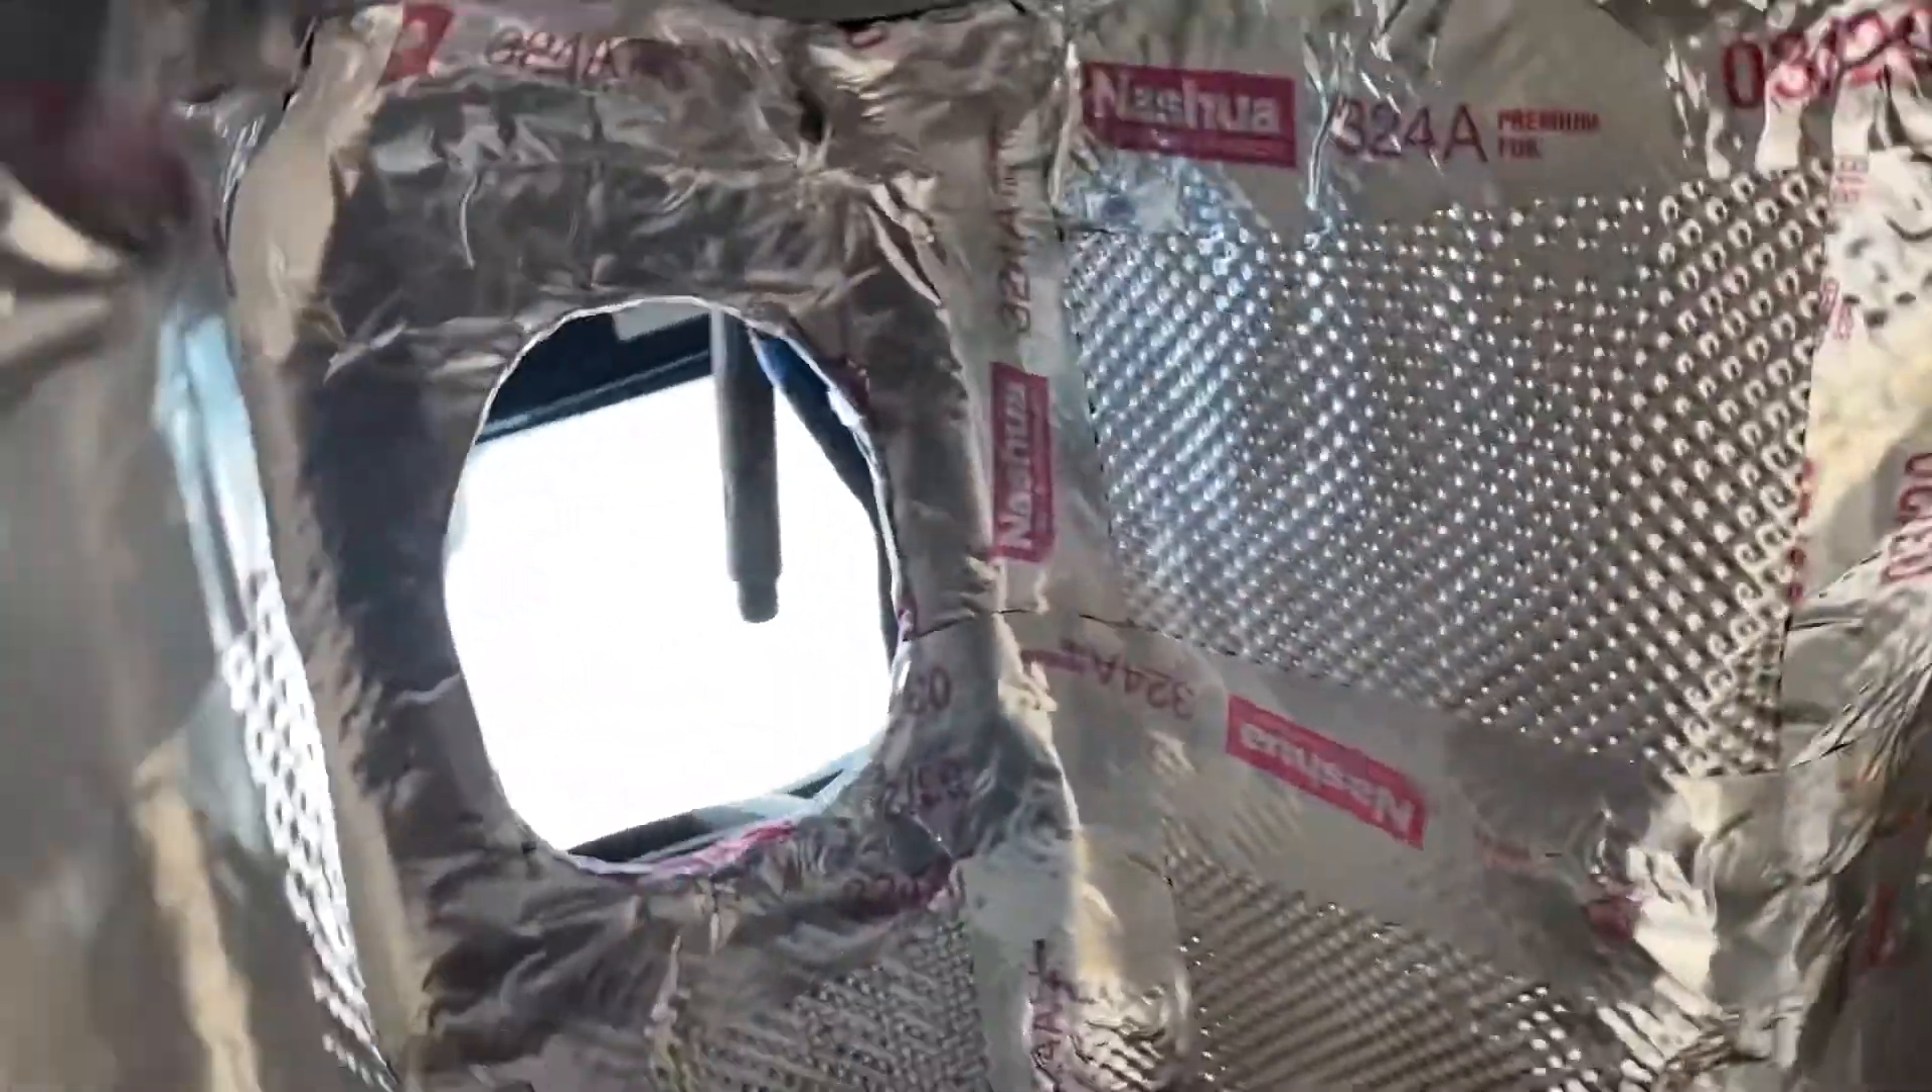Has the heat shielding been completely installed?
Yes.